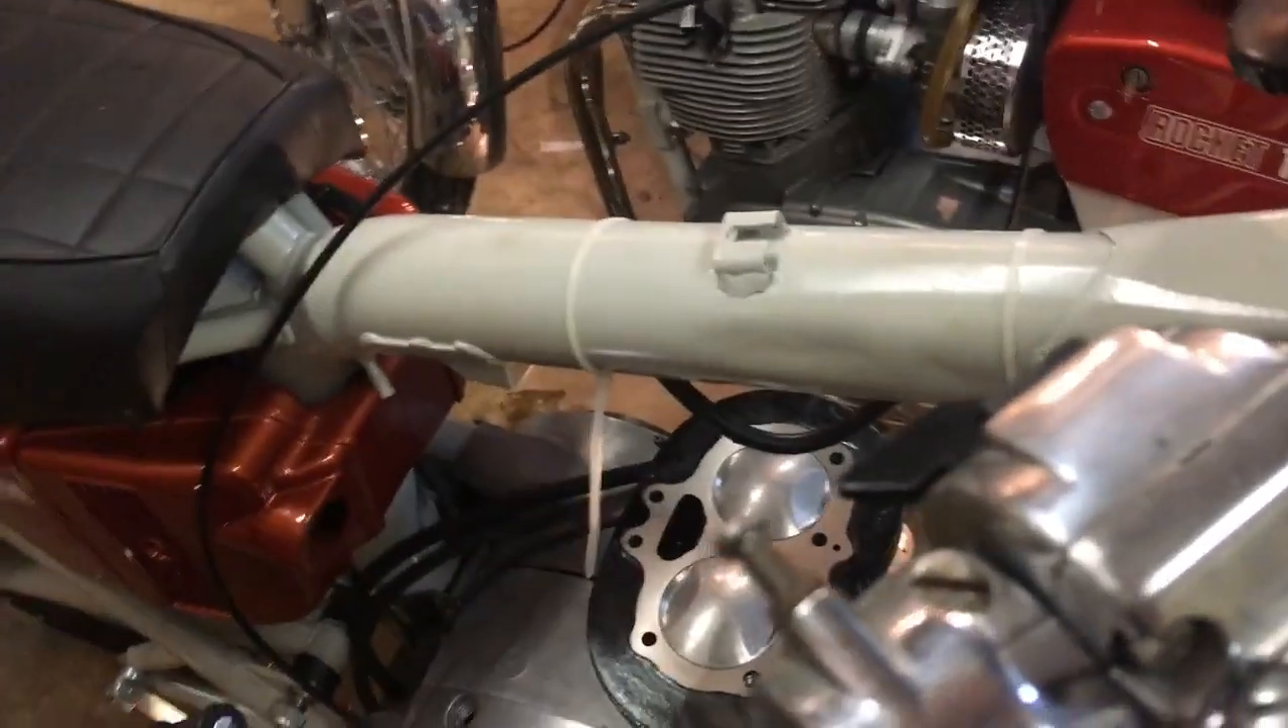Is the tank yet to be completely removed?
No.